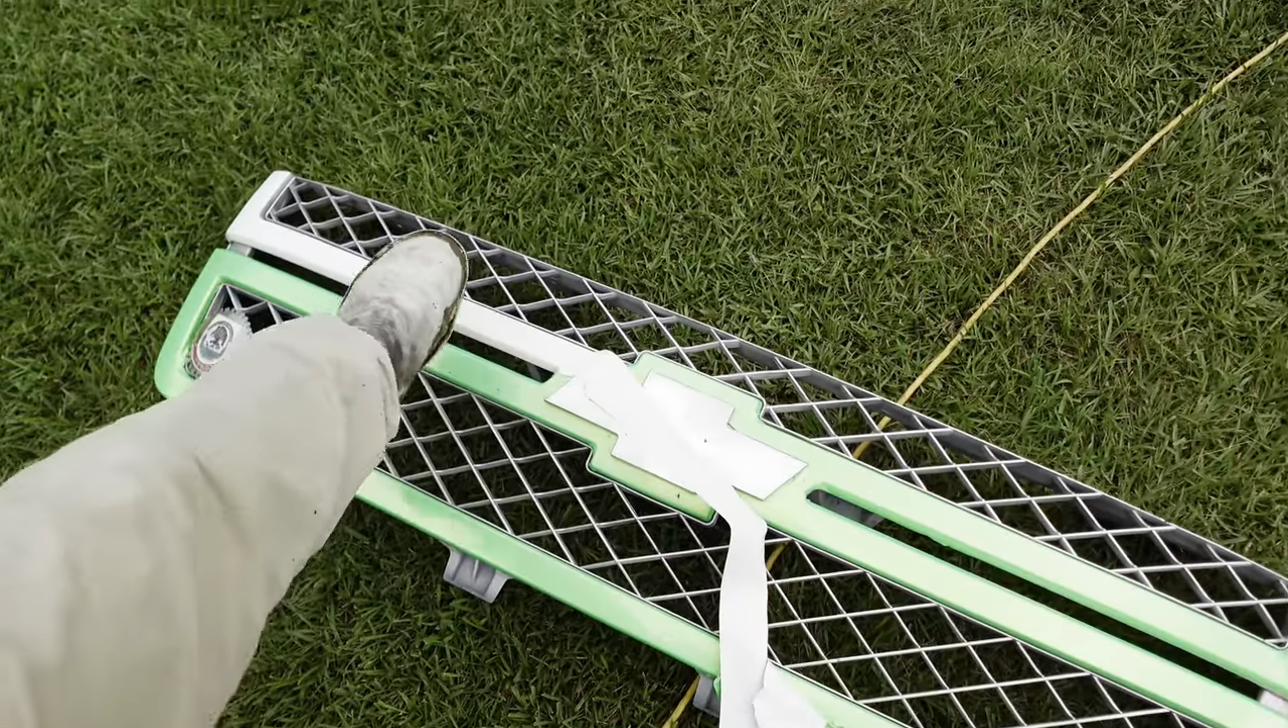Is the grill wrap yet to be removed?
Yes.